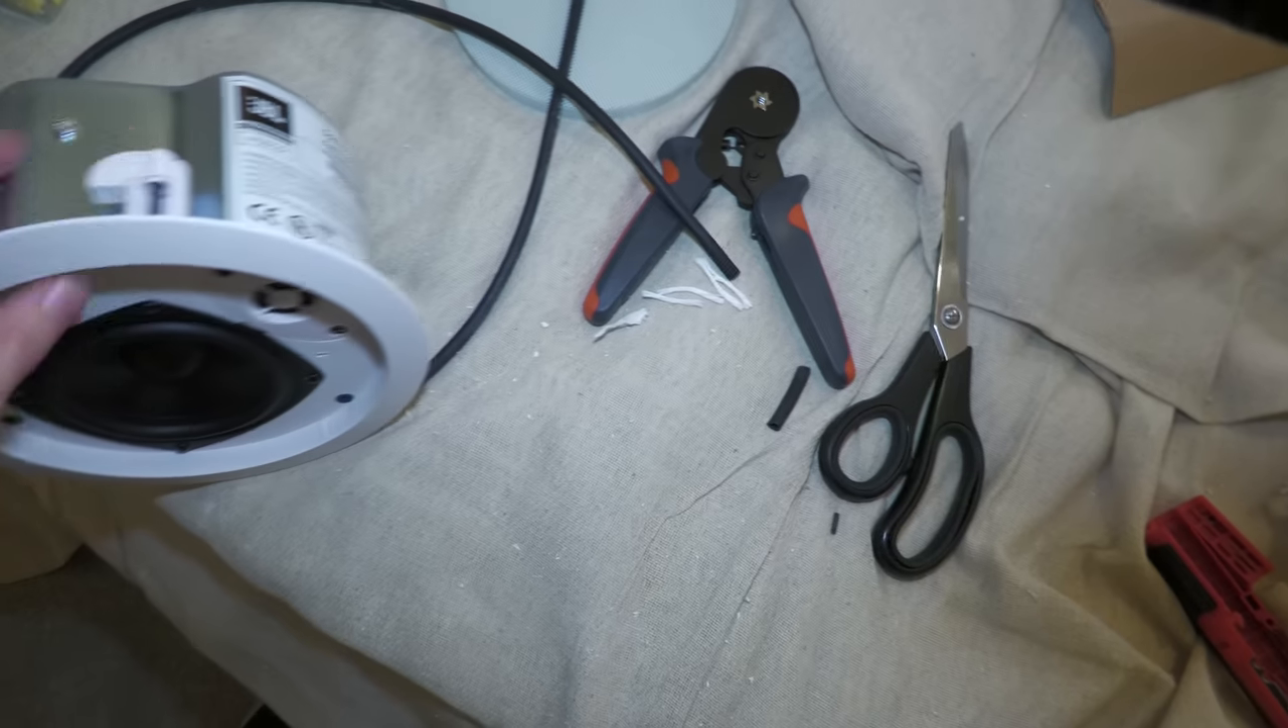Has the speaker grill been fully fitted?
No.